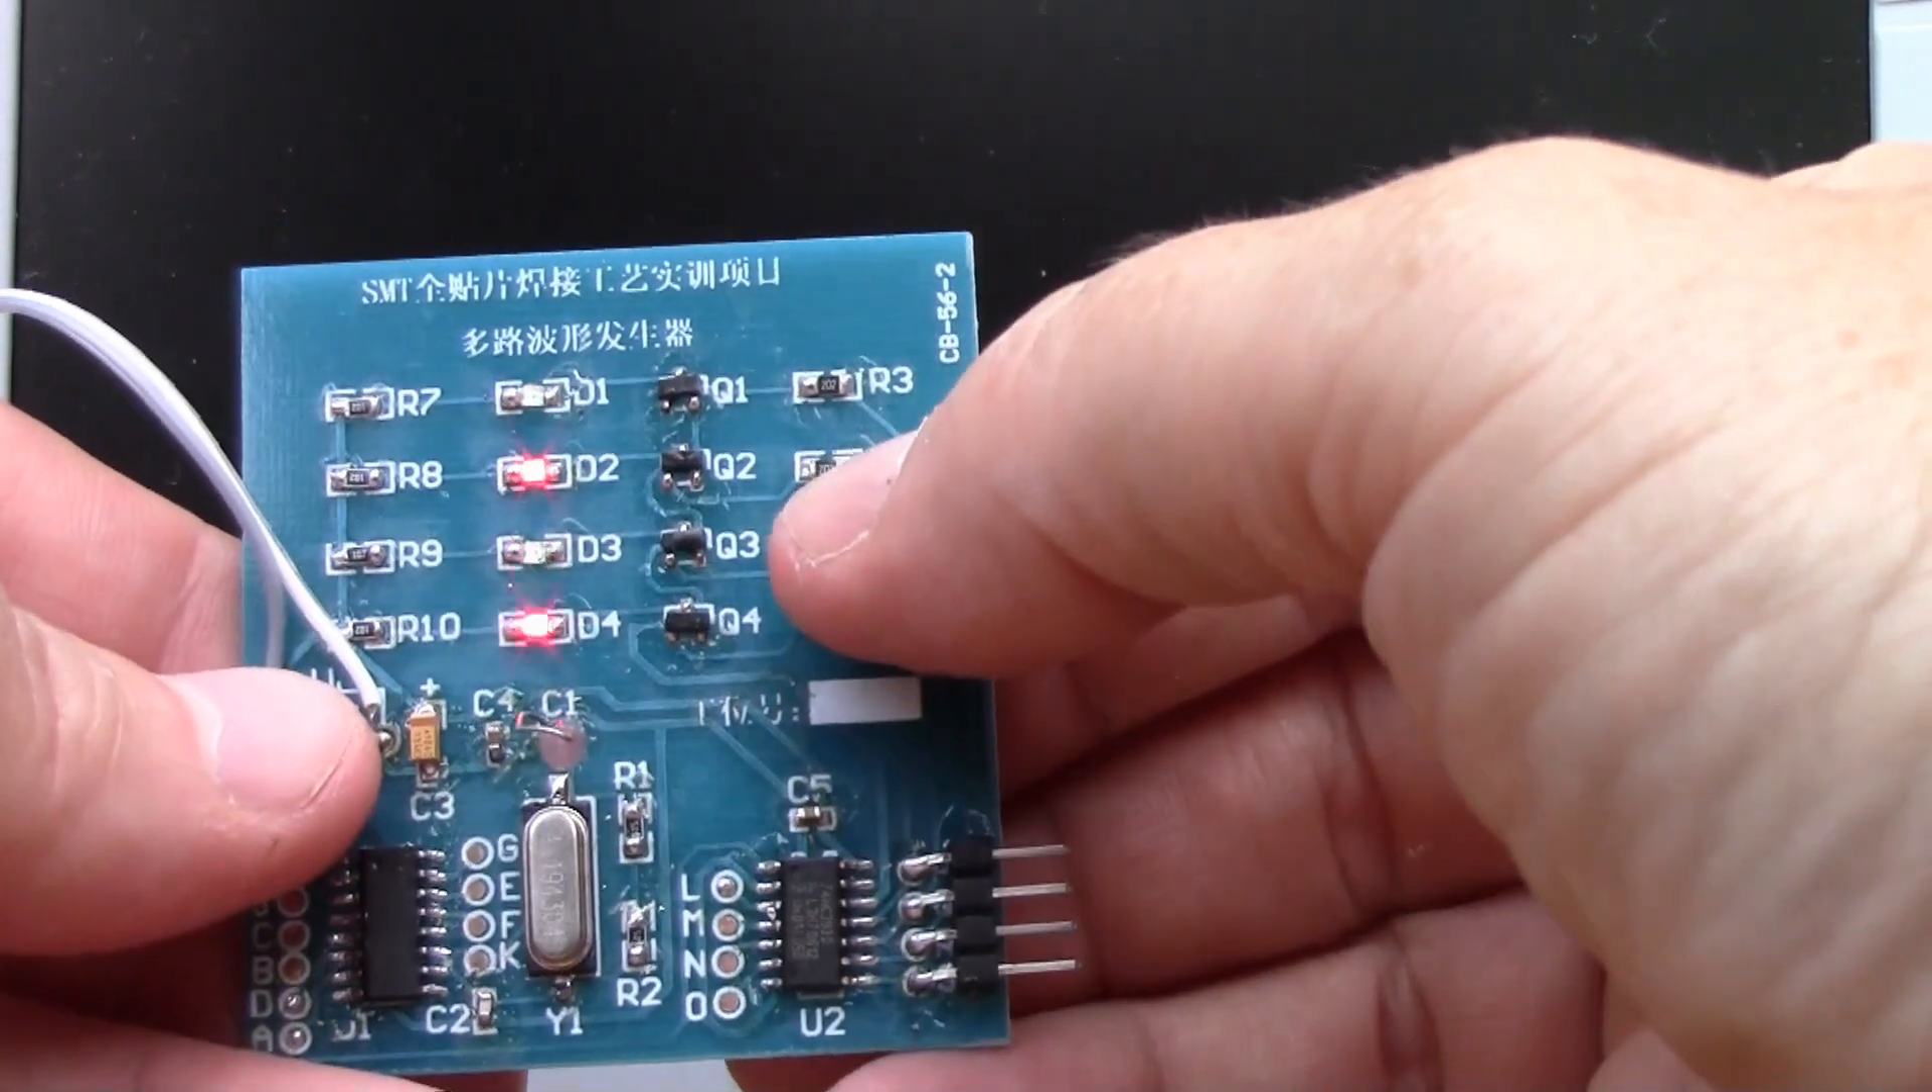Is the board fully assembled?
Yes.